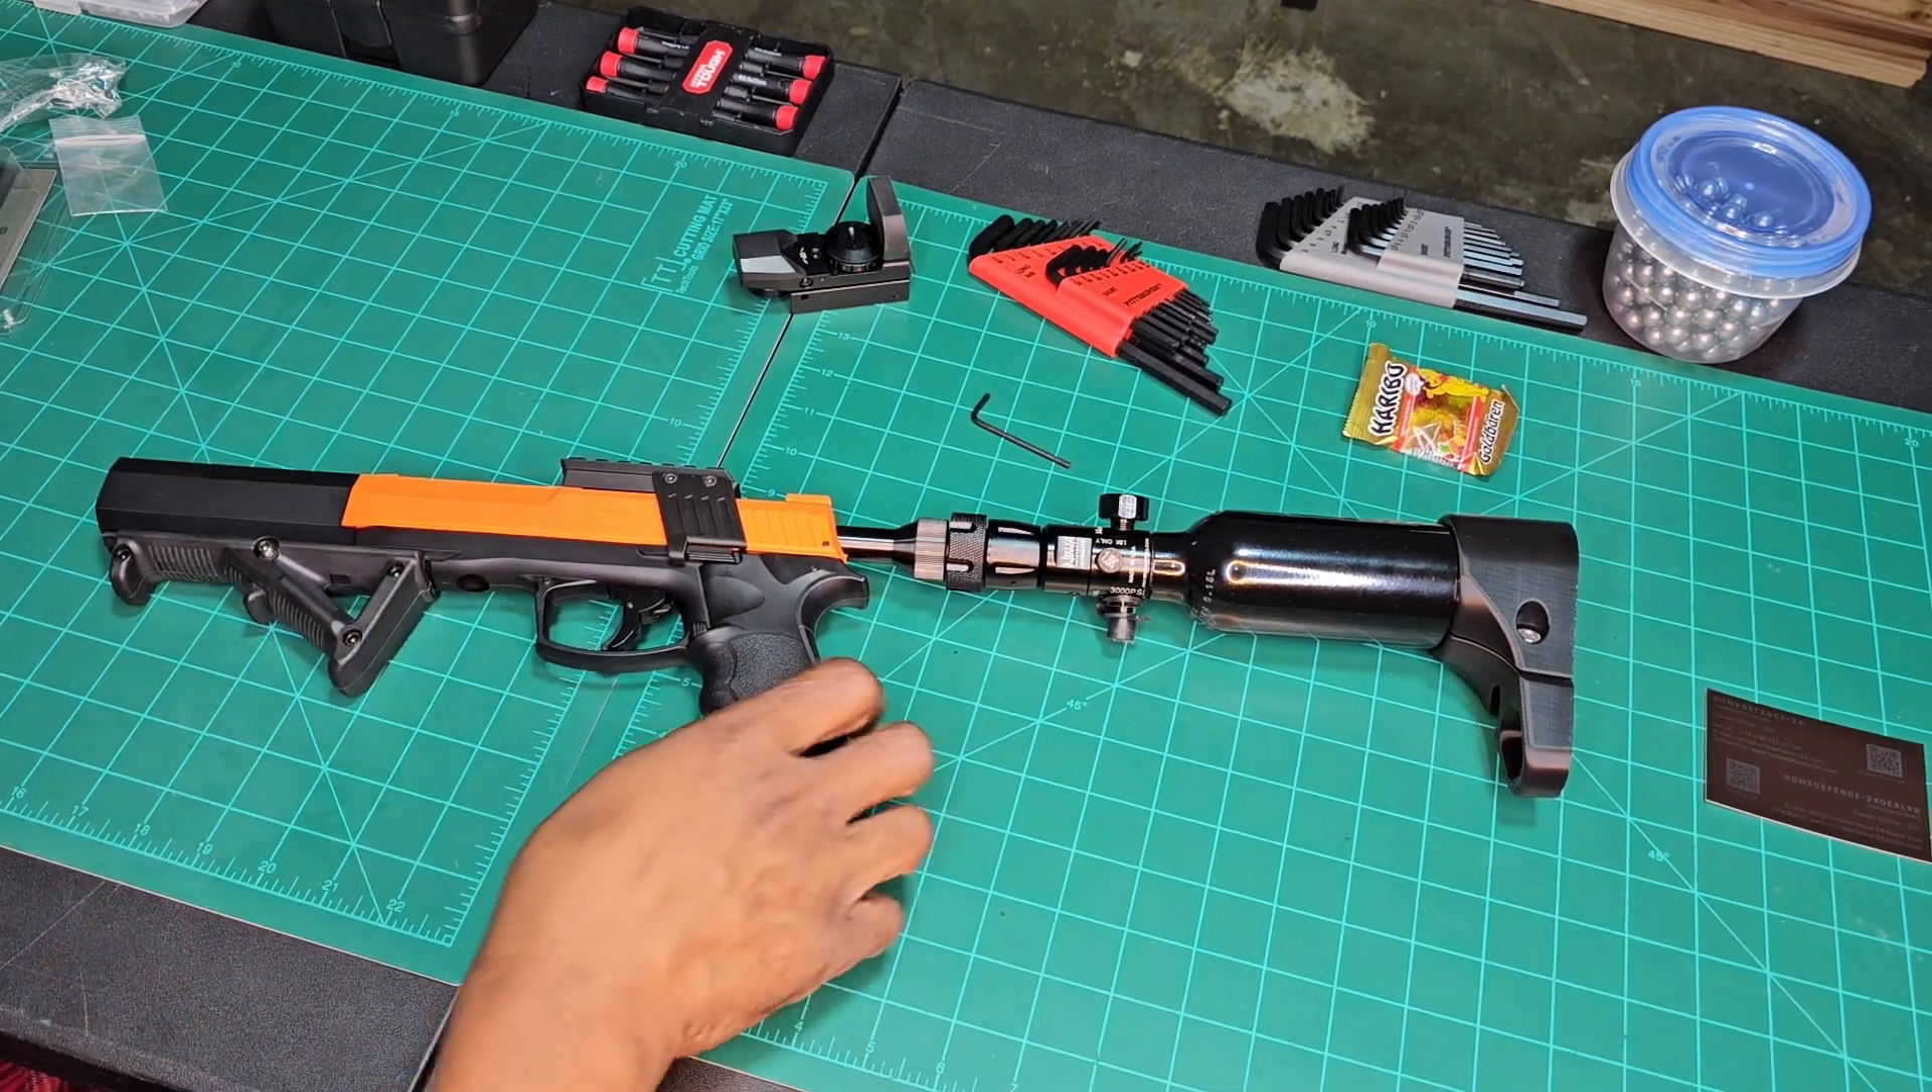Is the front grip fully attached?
Yes.